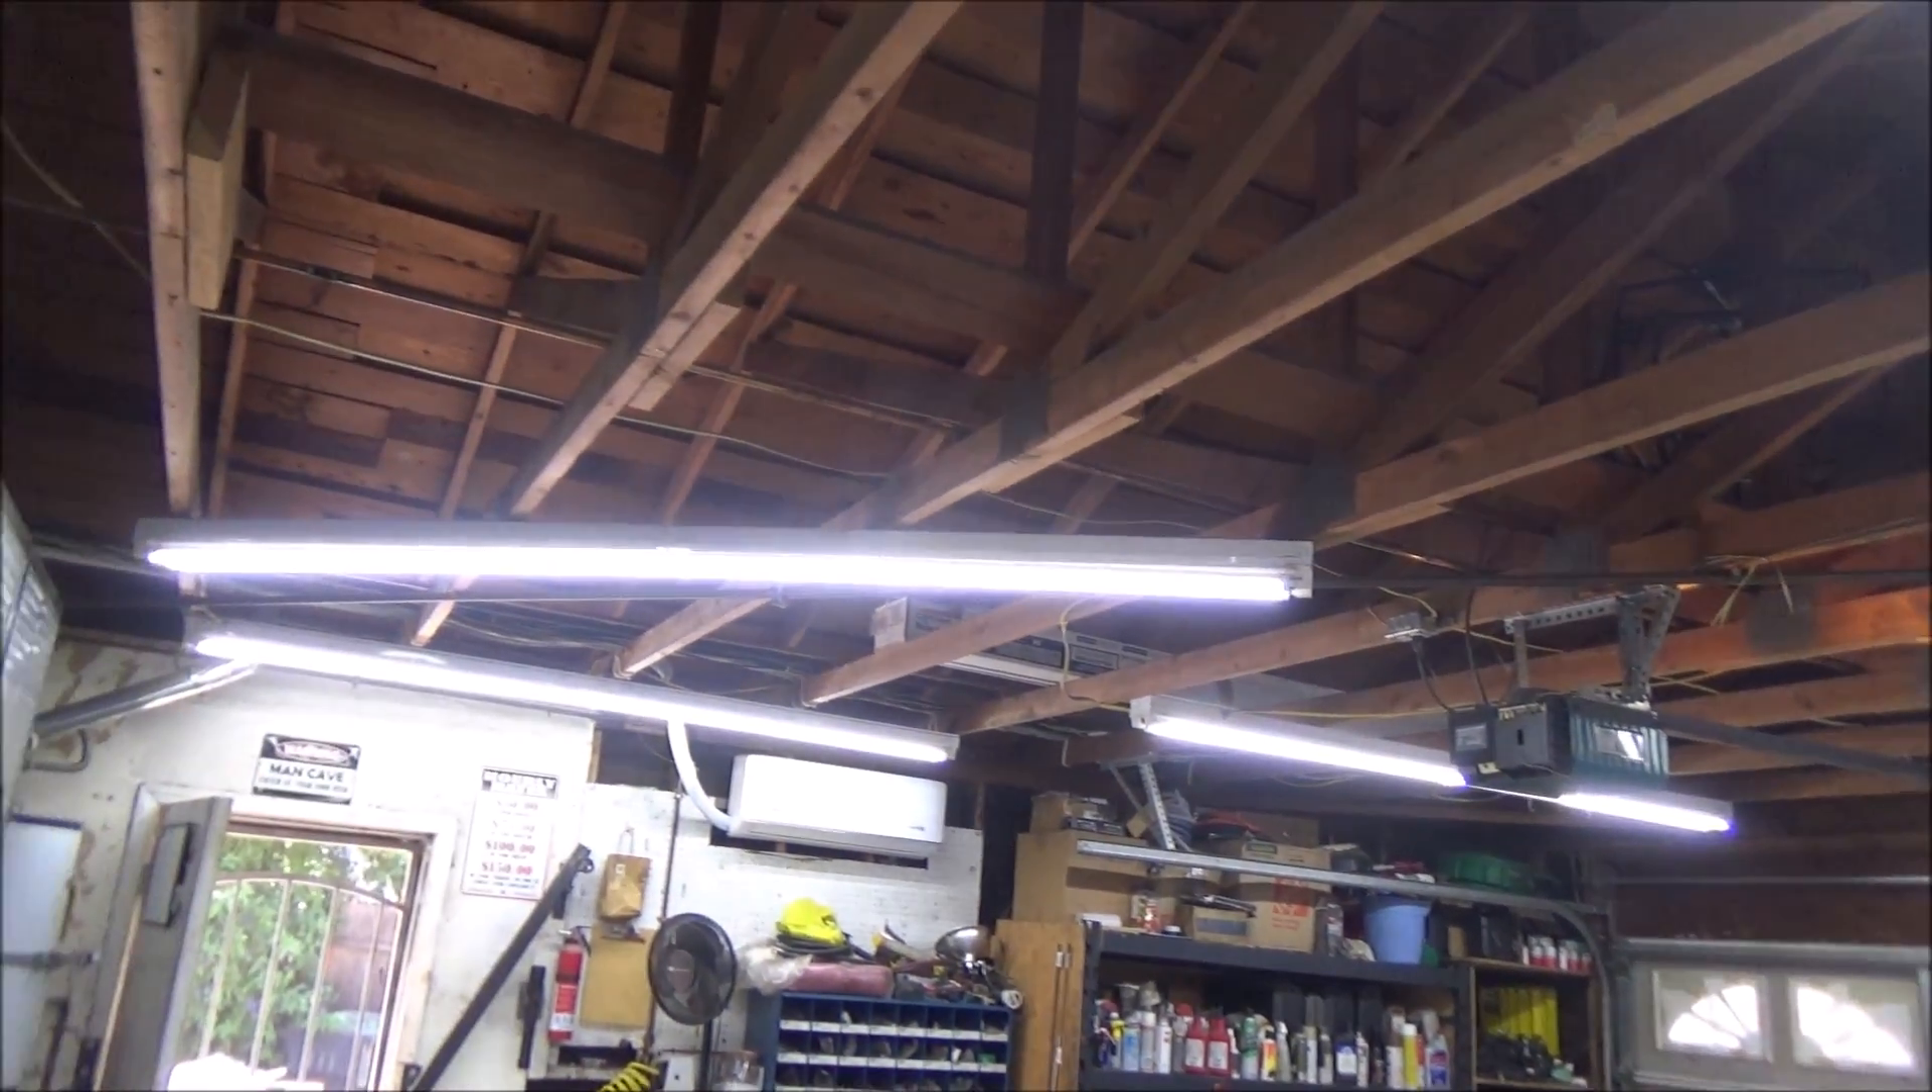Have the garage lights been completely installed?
Yes.